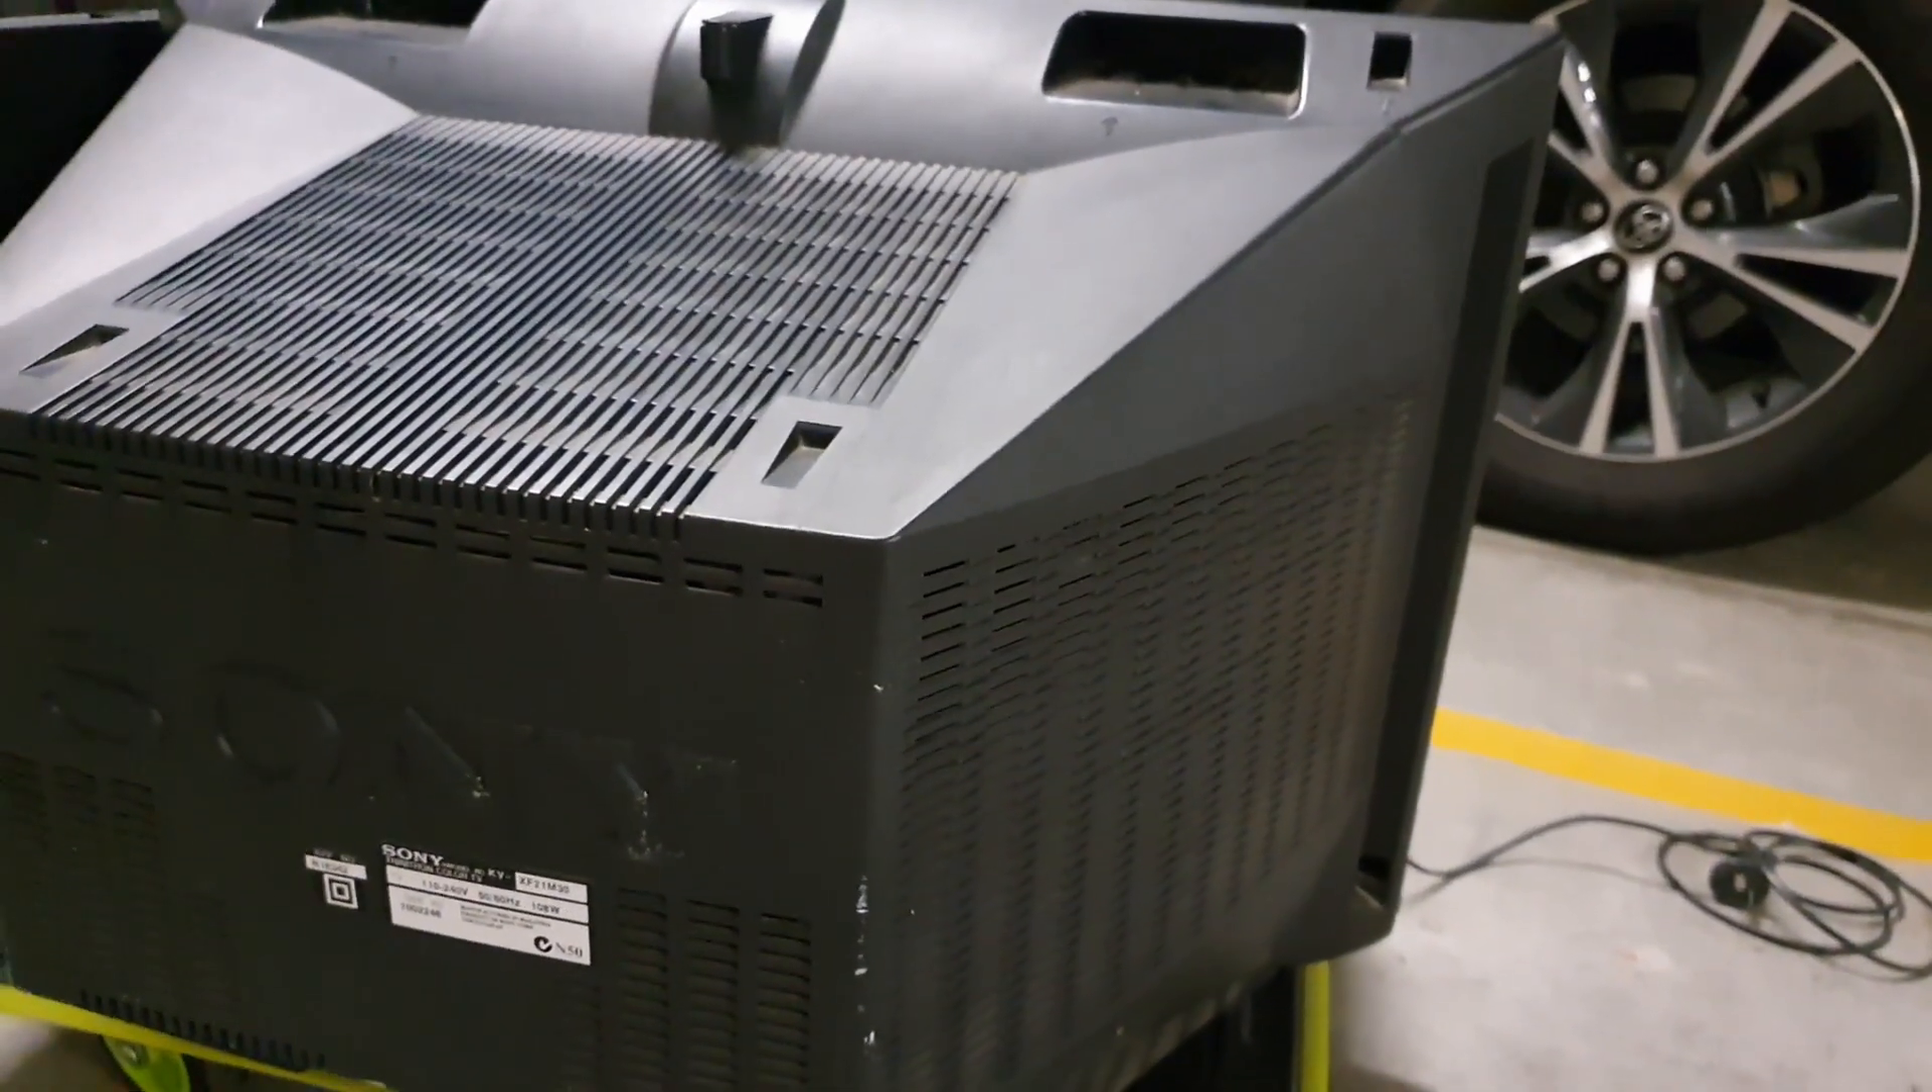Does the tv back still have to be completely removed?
Yes.